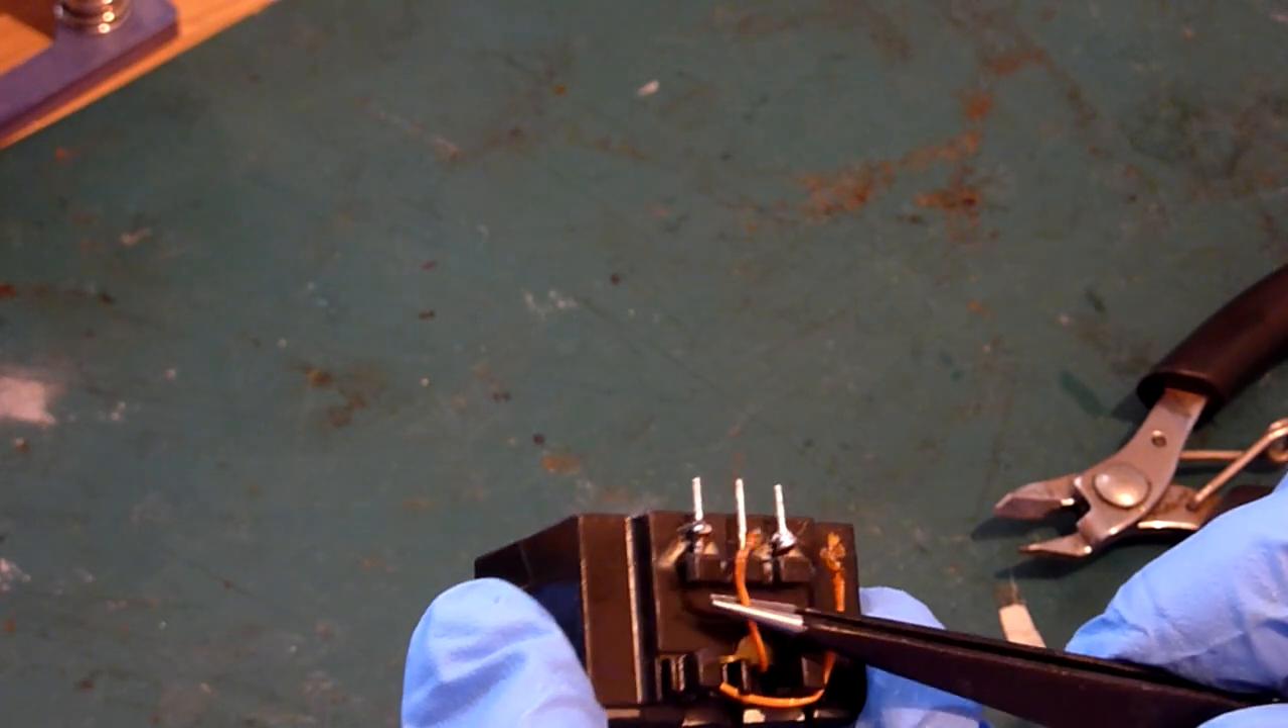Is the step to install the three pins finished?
Yes.